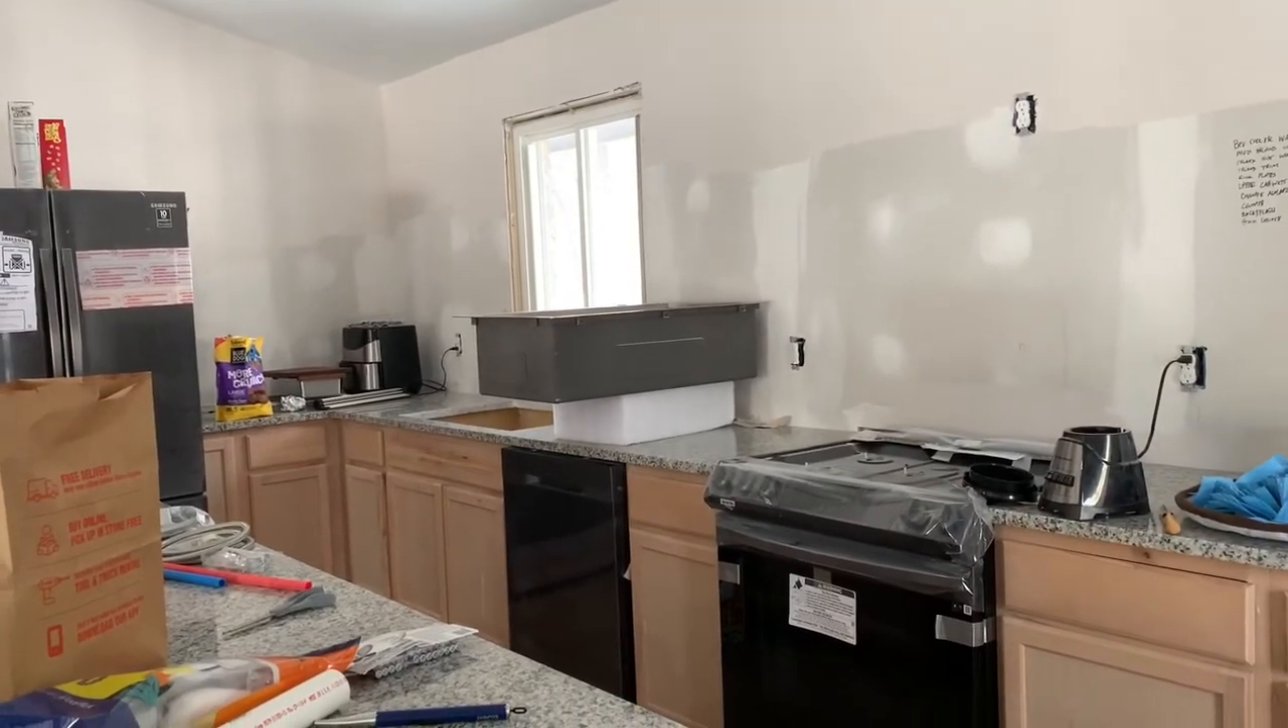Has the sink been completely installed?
No.